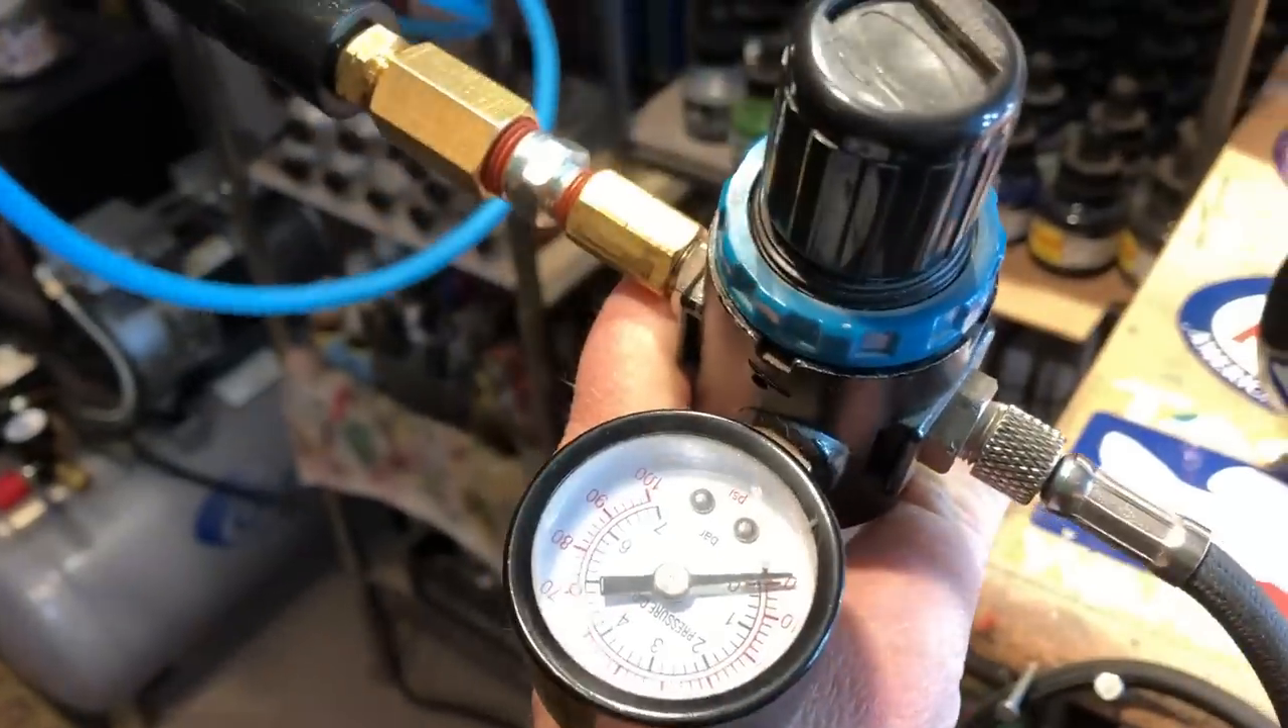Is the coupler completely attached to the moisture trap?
Yes.